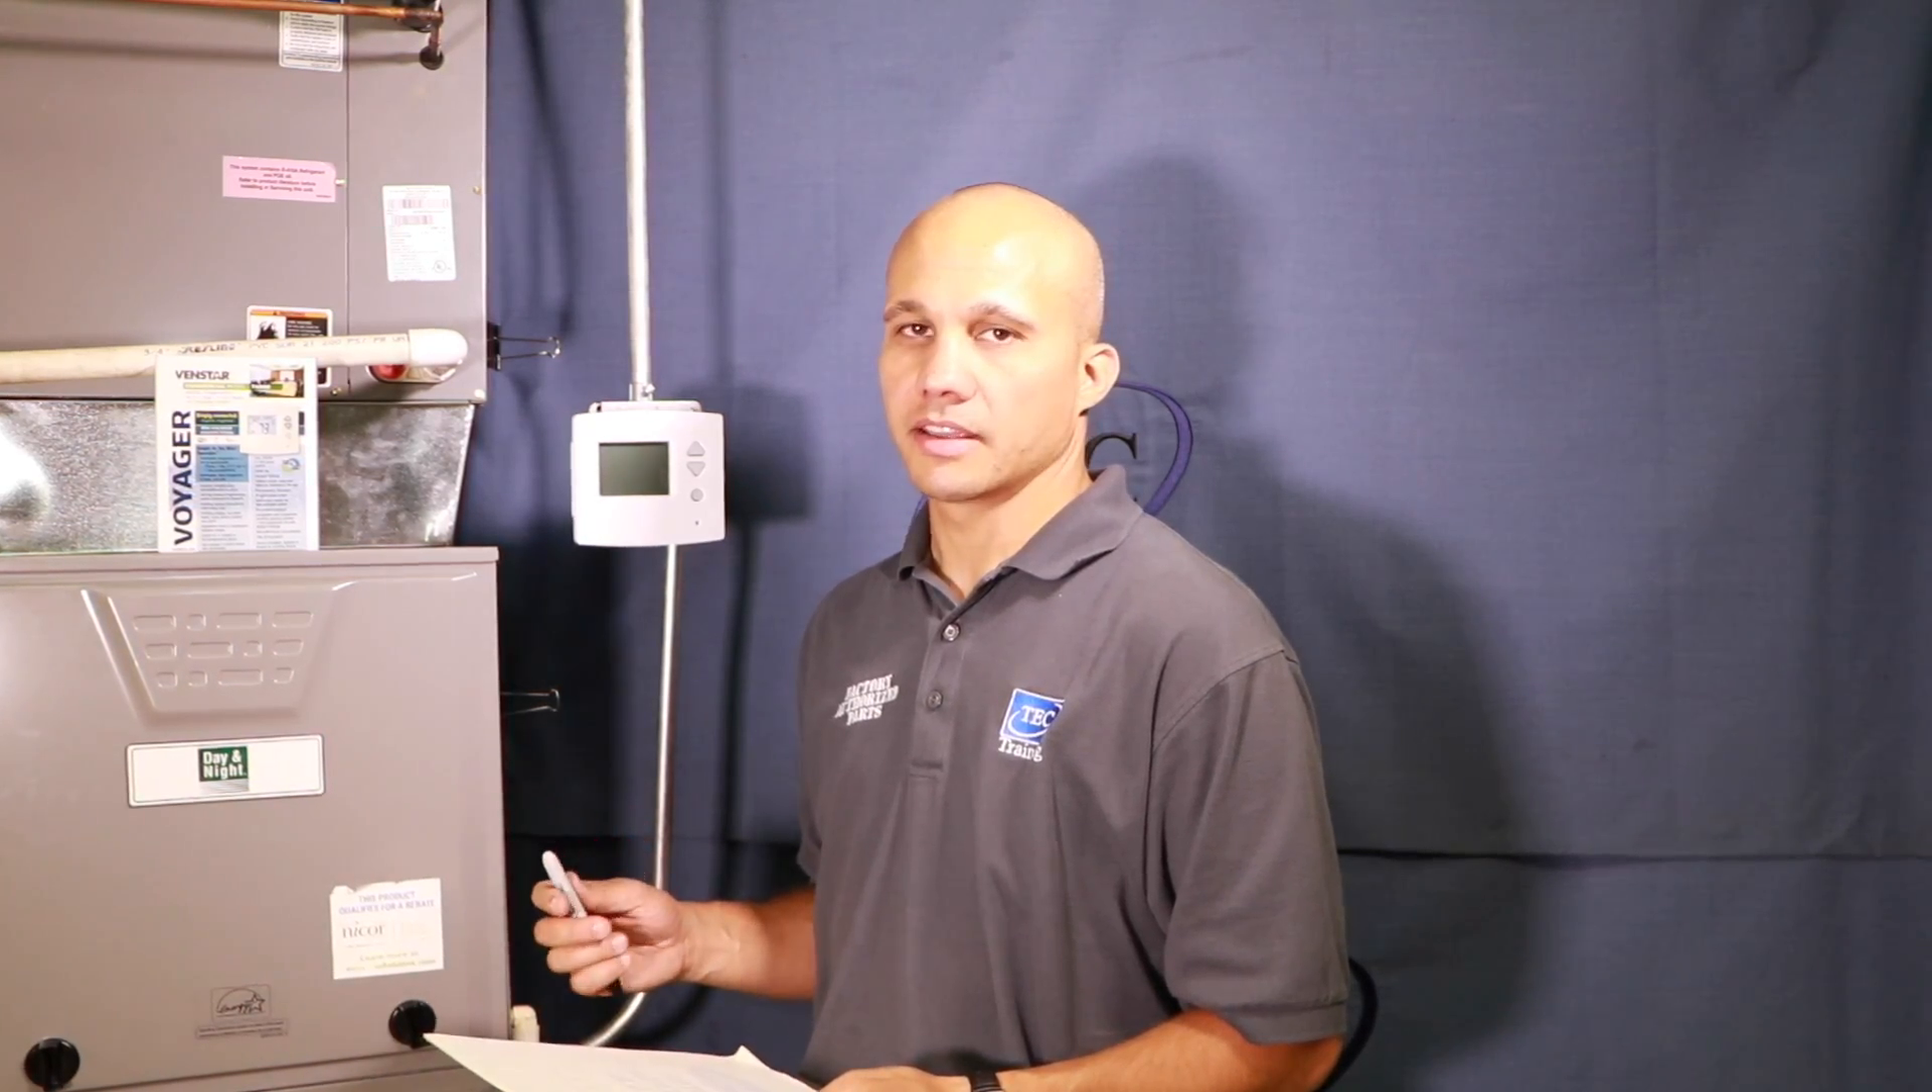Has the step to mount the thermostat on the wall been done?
Yes.